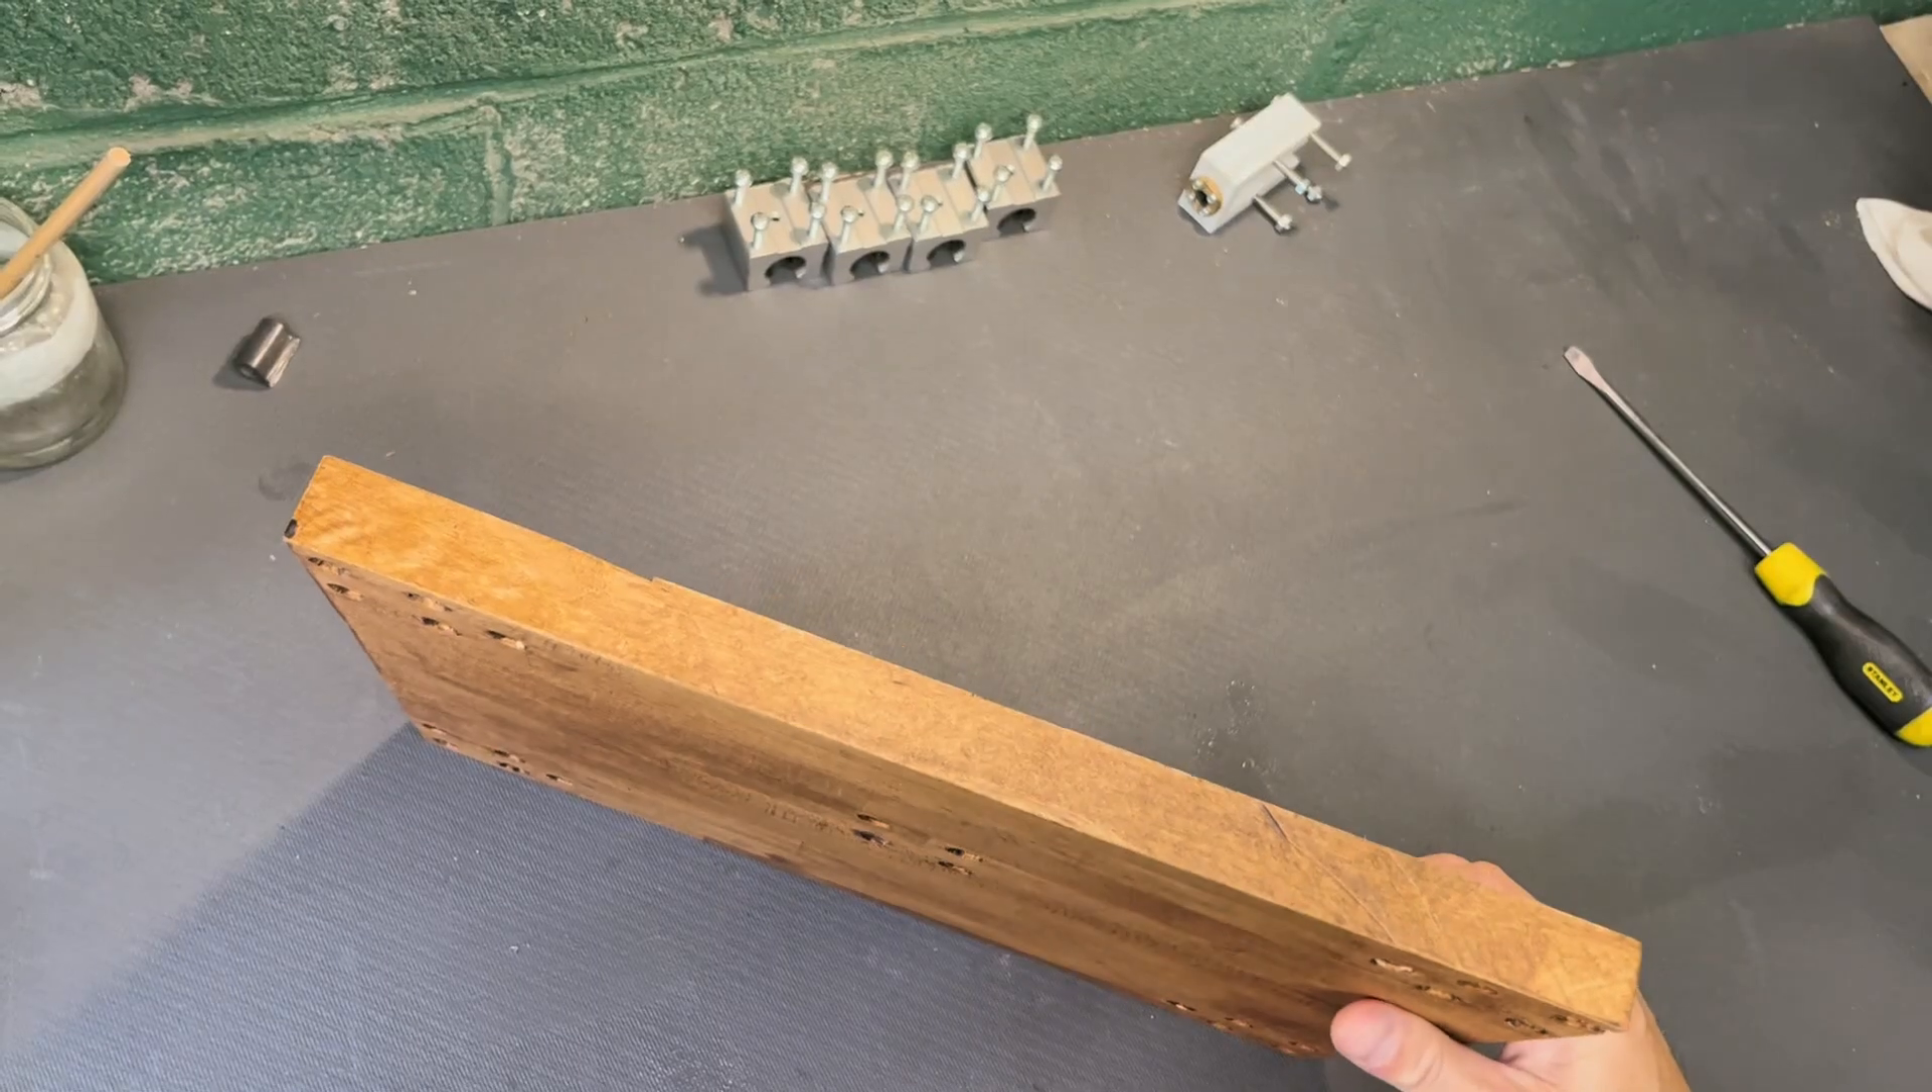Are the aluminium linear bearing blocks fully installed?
No.